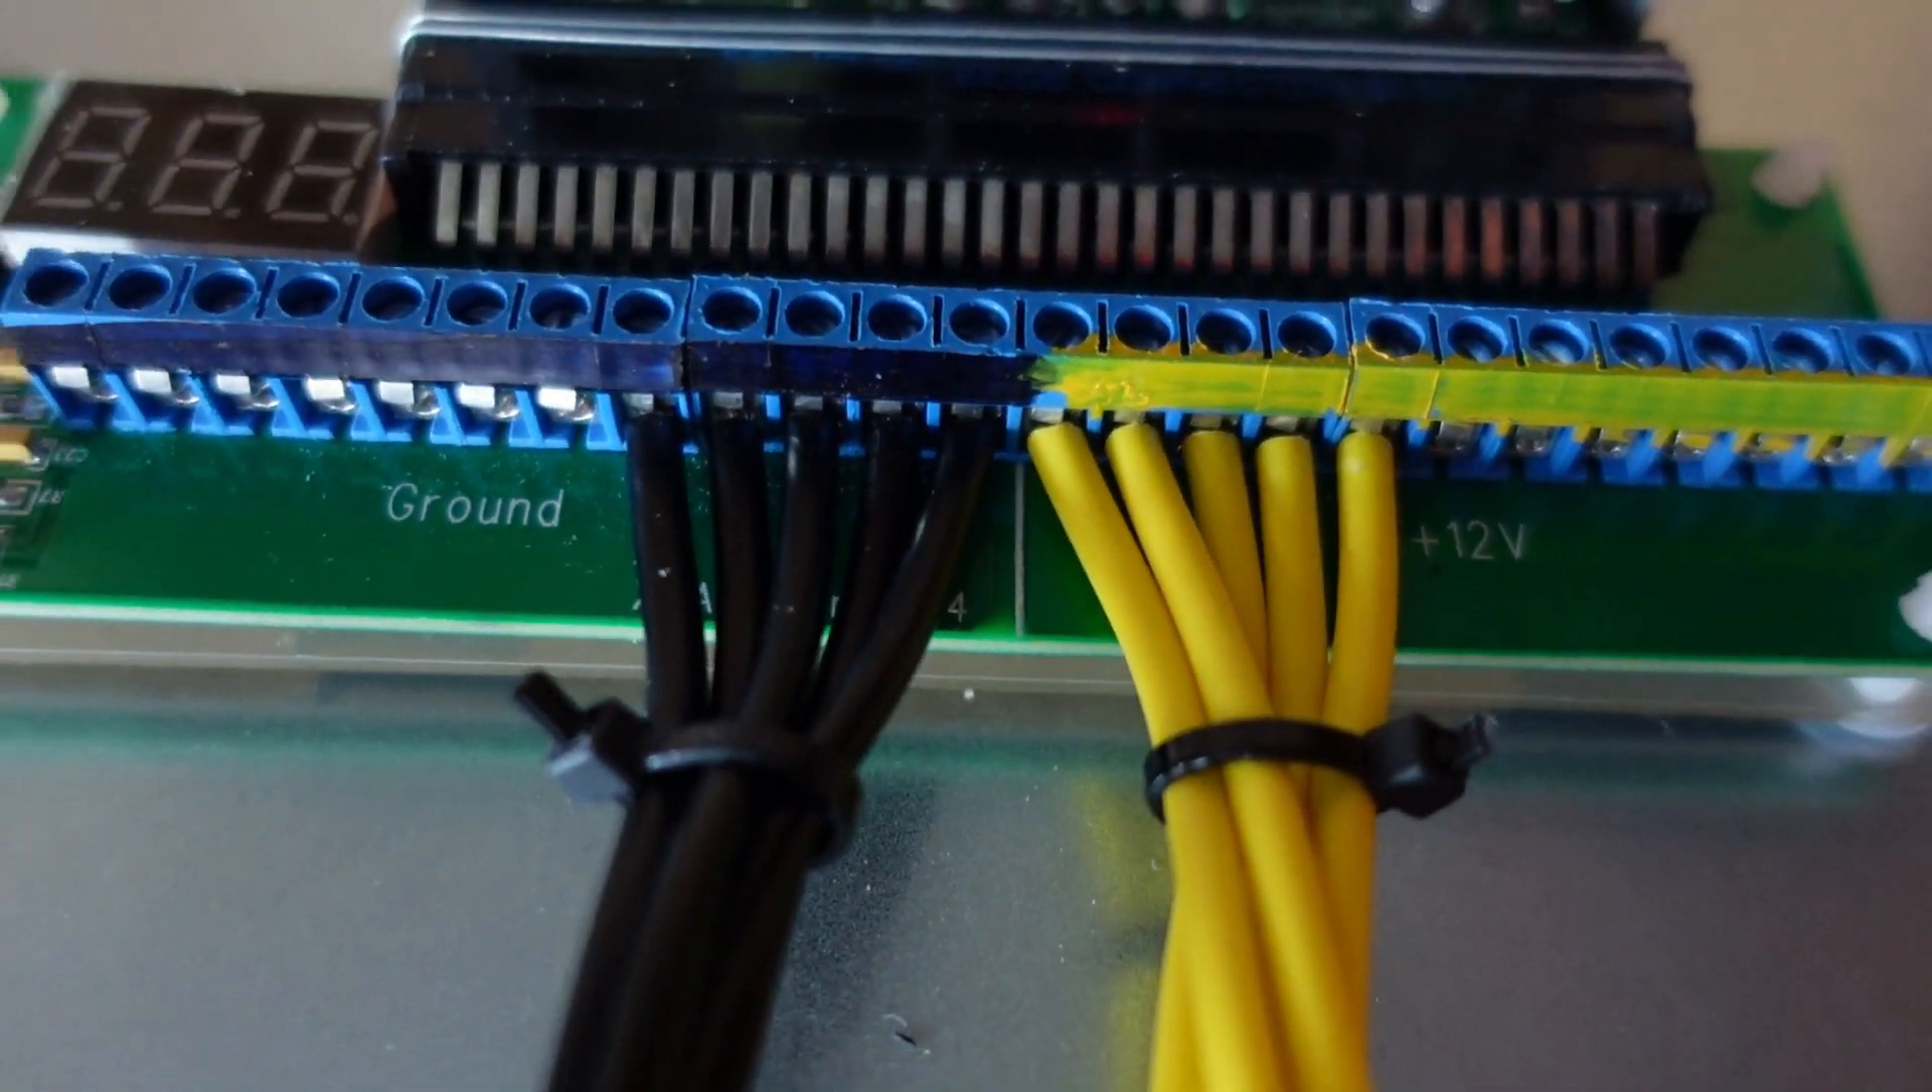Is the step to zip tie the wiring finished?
Yes.